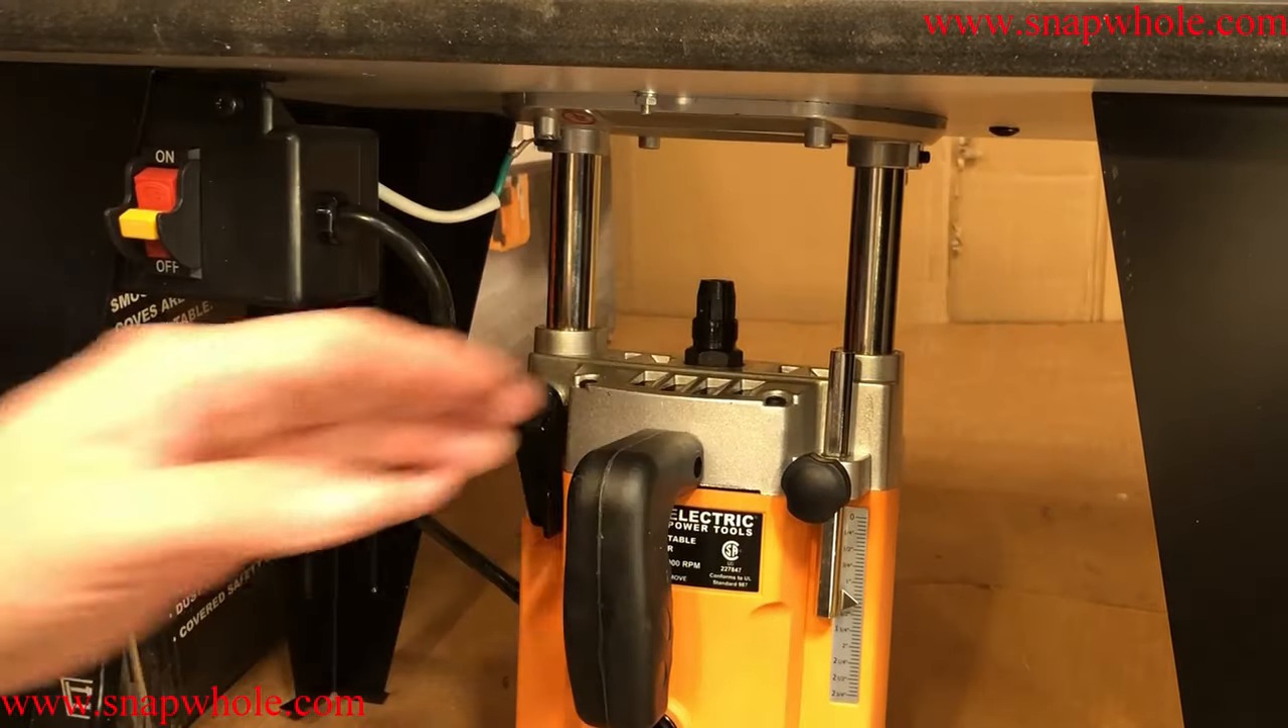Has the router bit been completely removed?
Yes.